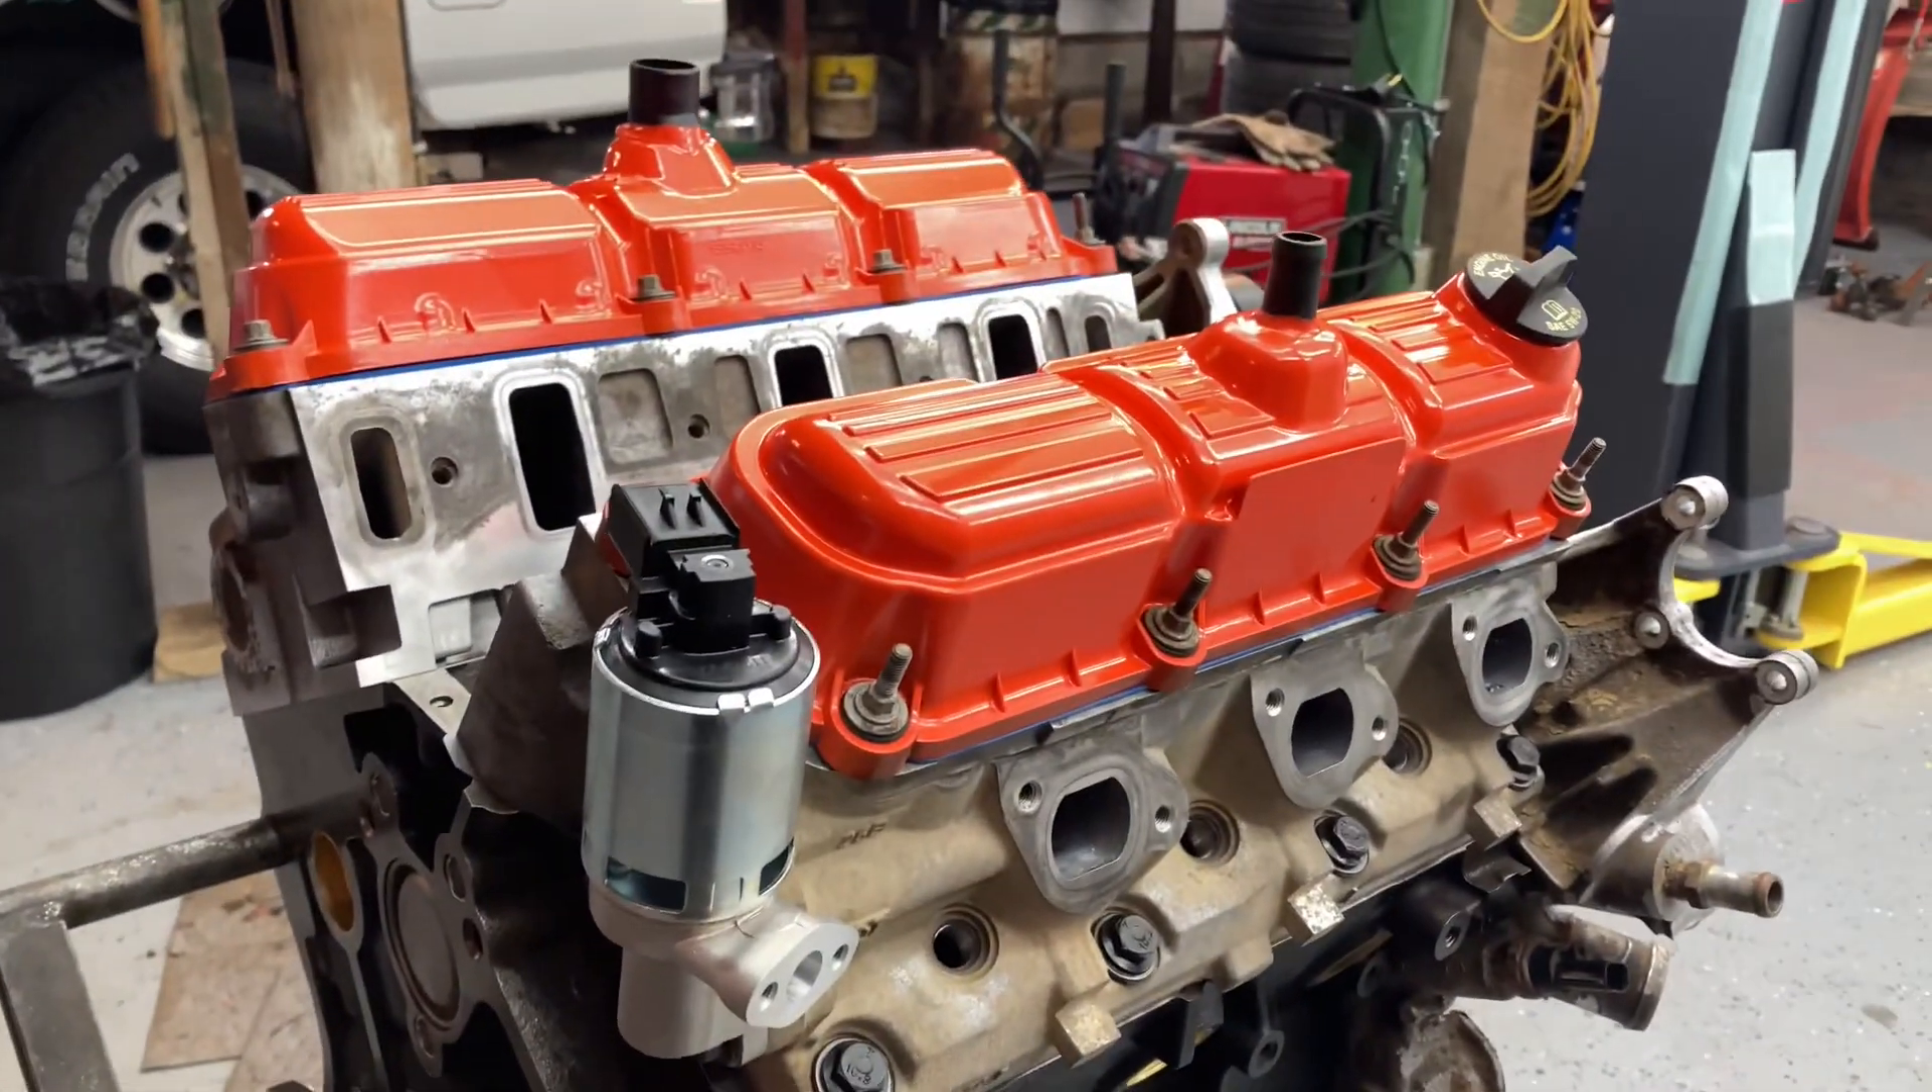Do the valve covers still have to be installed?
No.